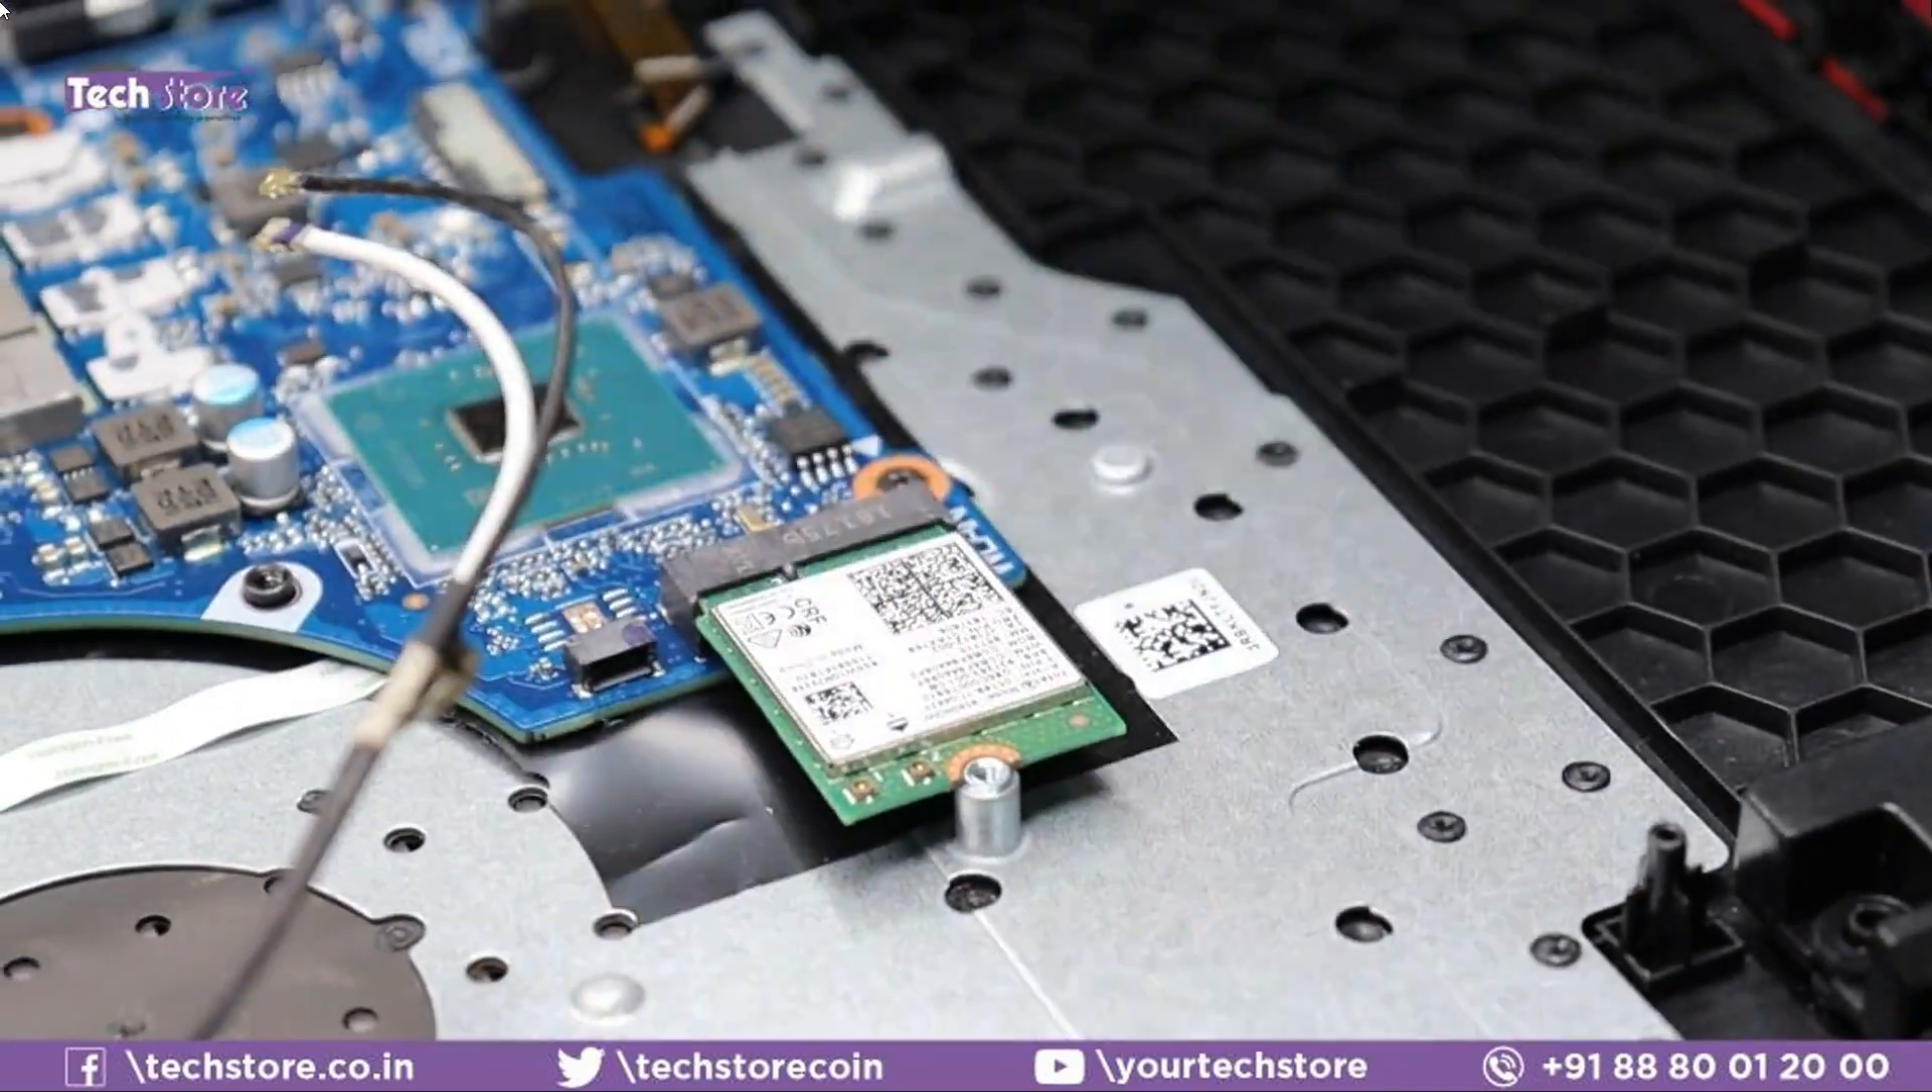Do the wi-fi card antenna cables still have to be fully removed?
No.